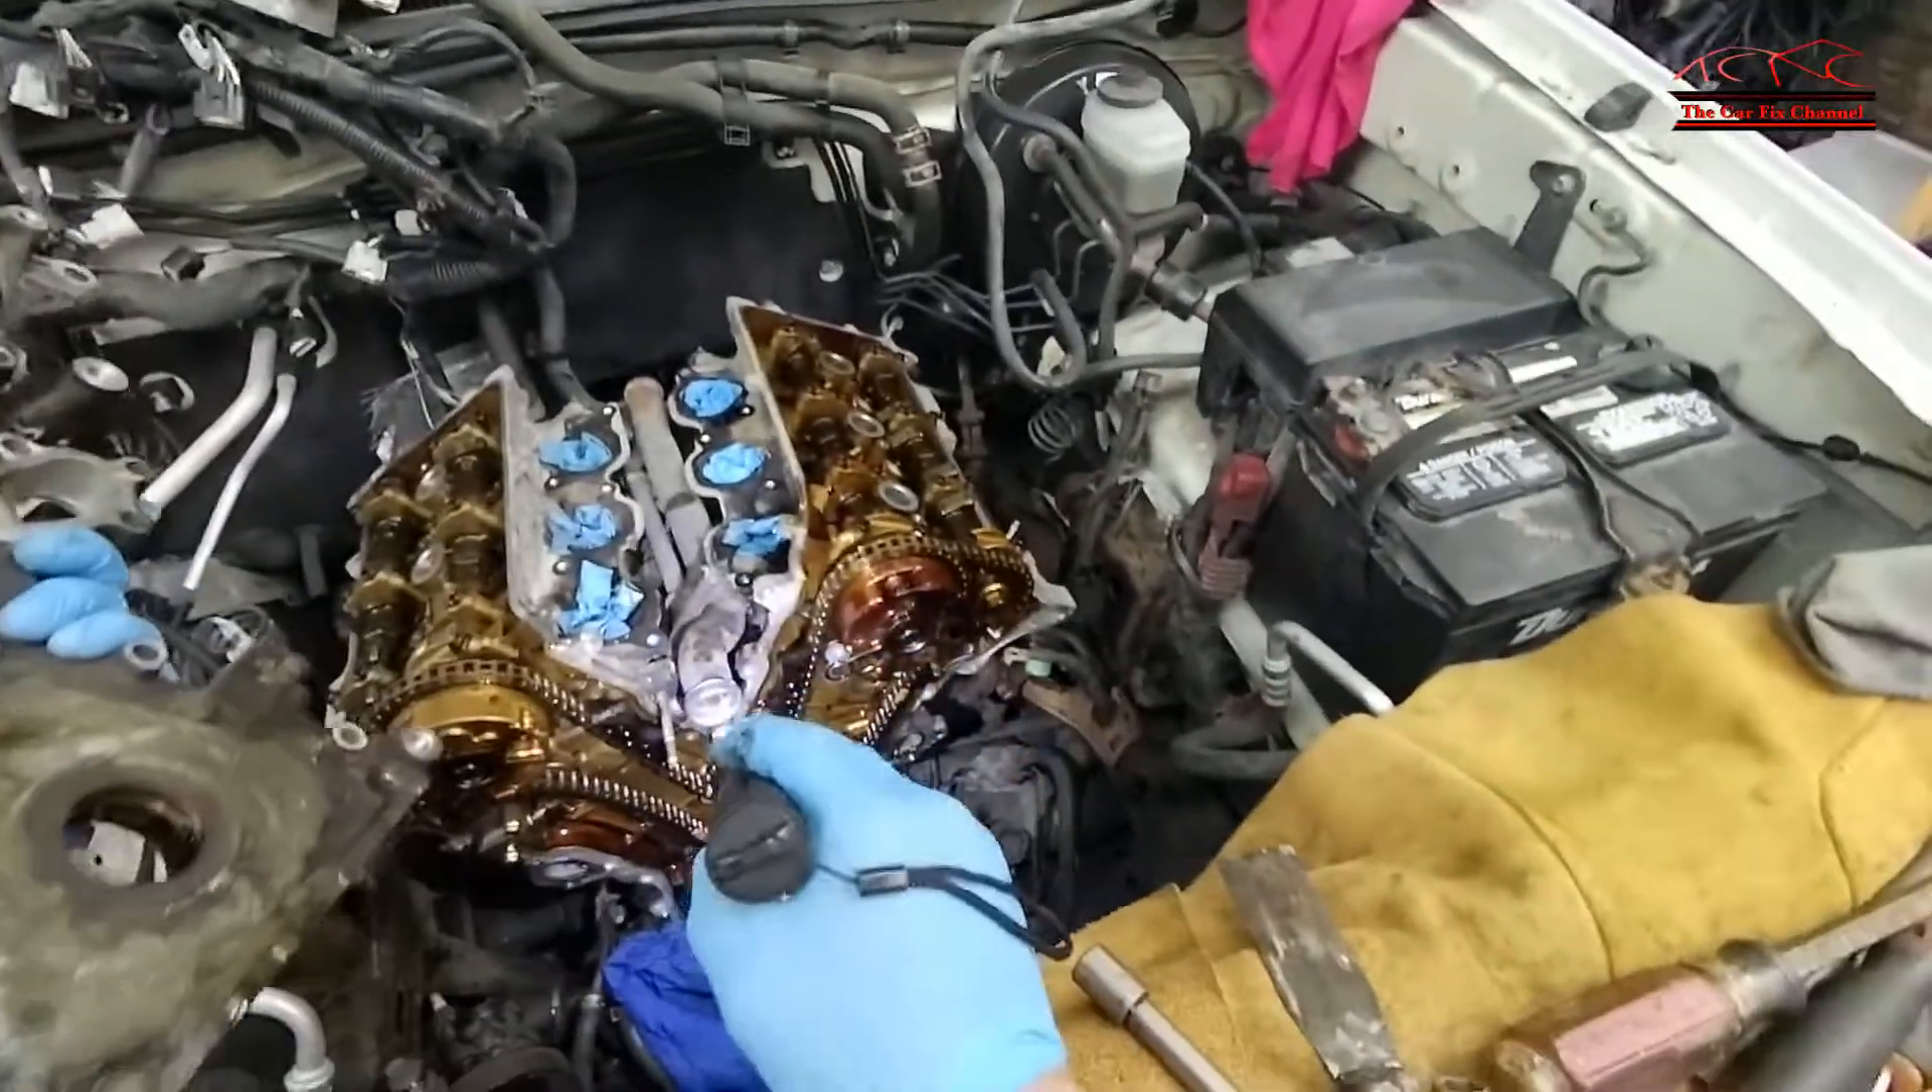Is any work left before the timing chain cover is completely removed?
No.